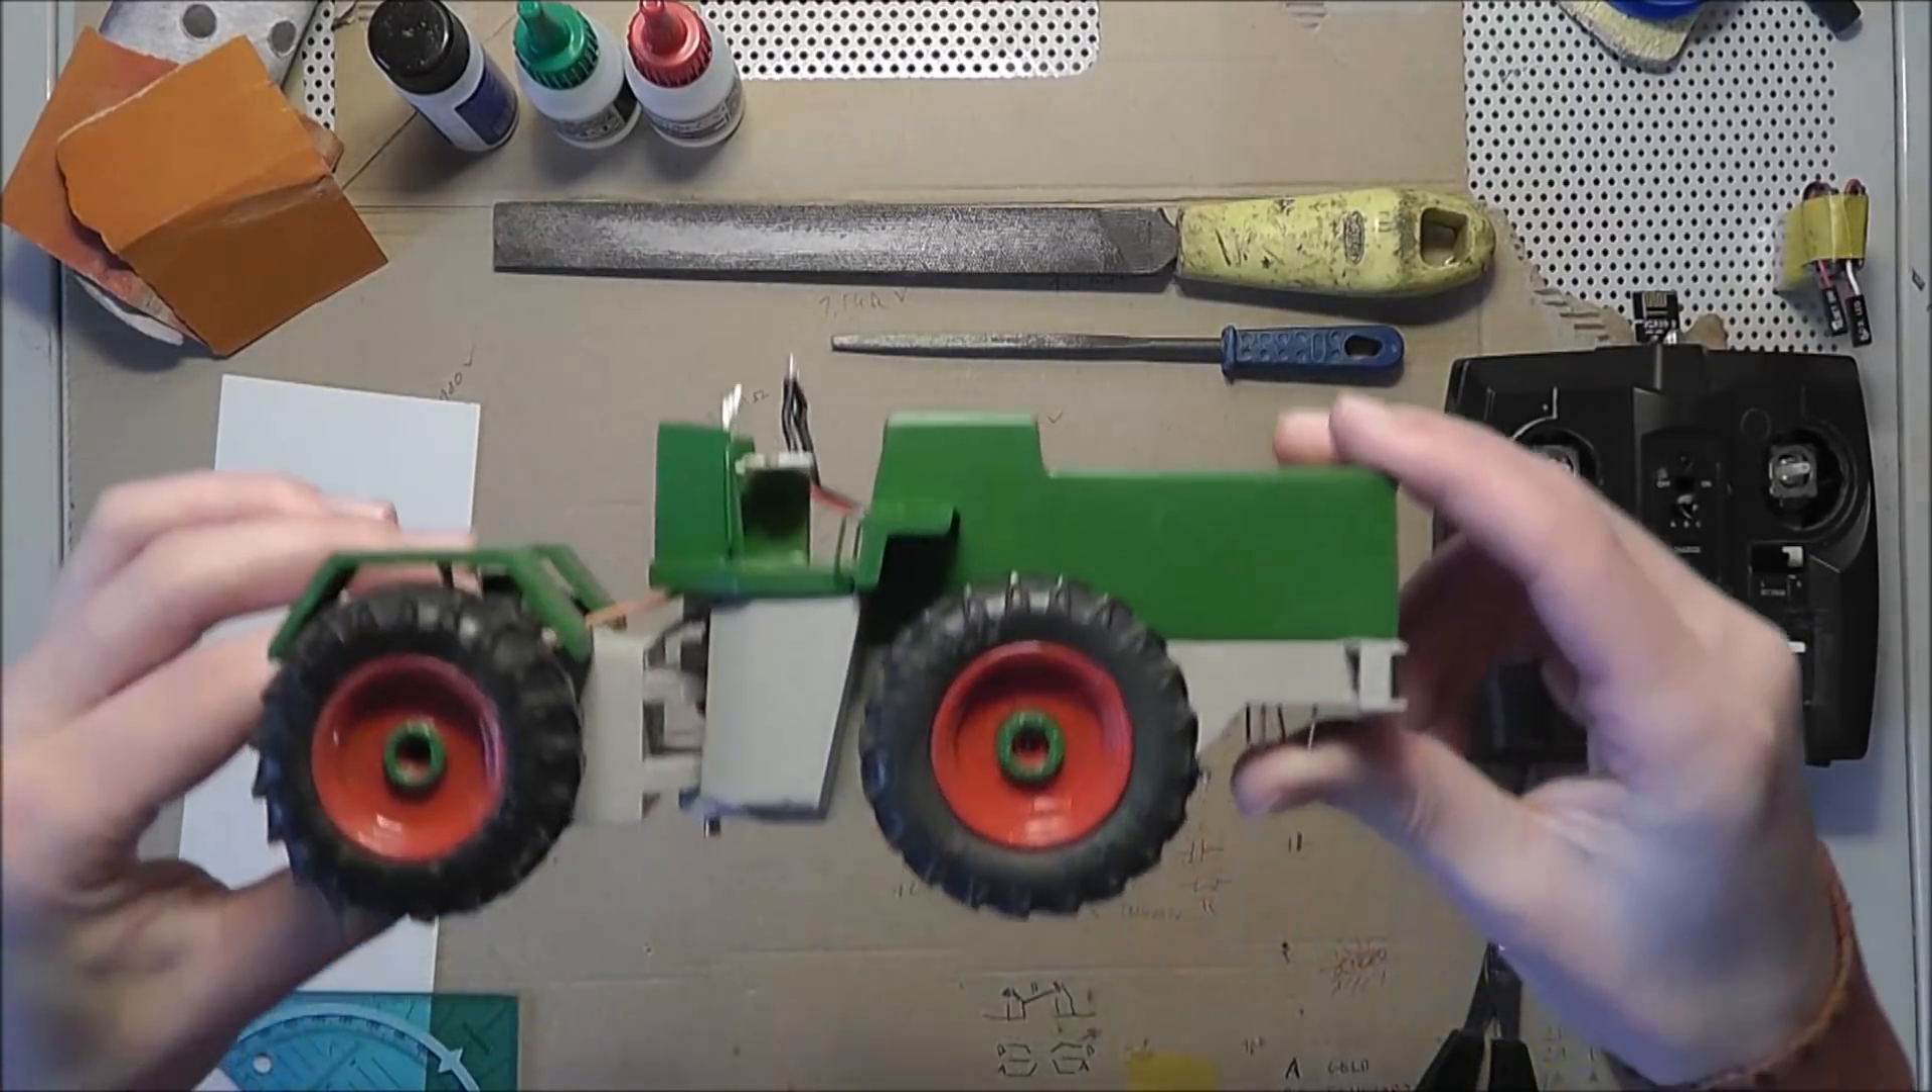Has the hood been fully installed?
Yes.